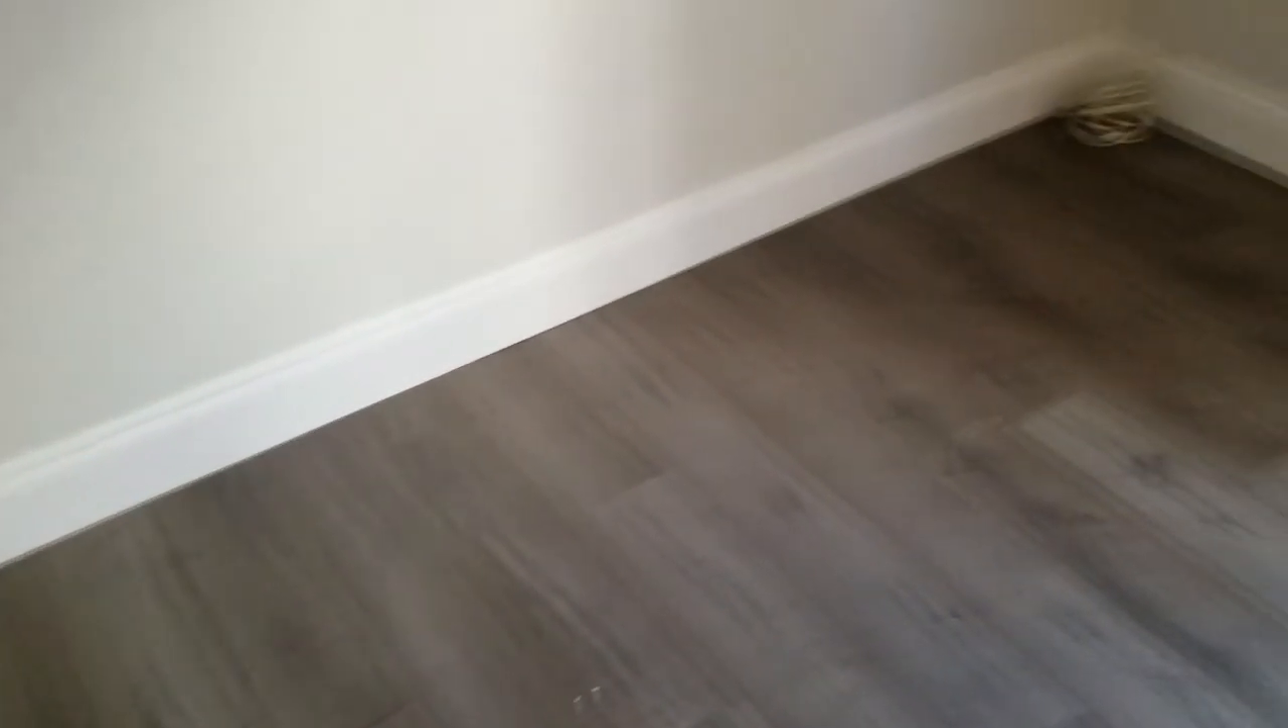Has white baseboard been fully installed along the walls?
Yes.